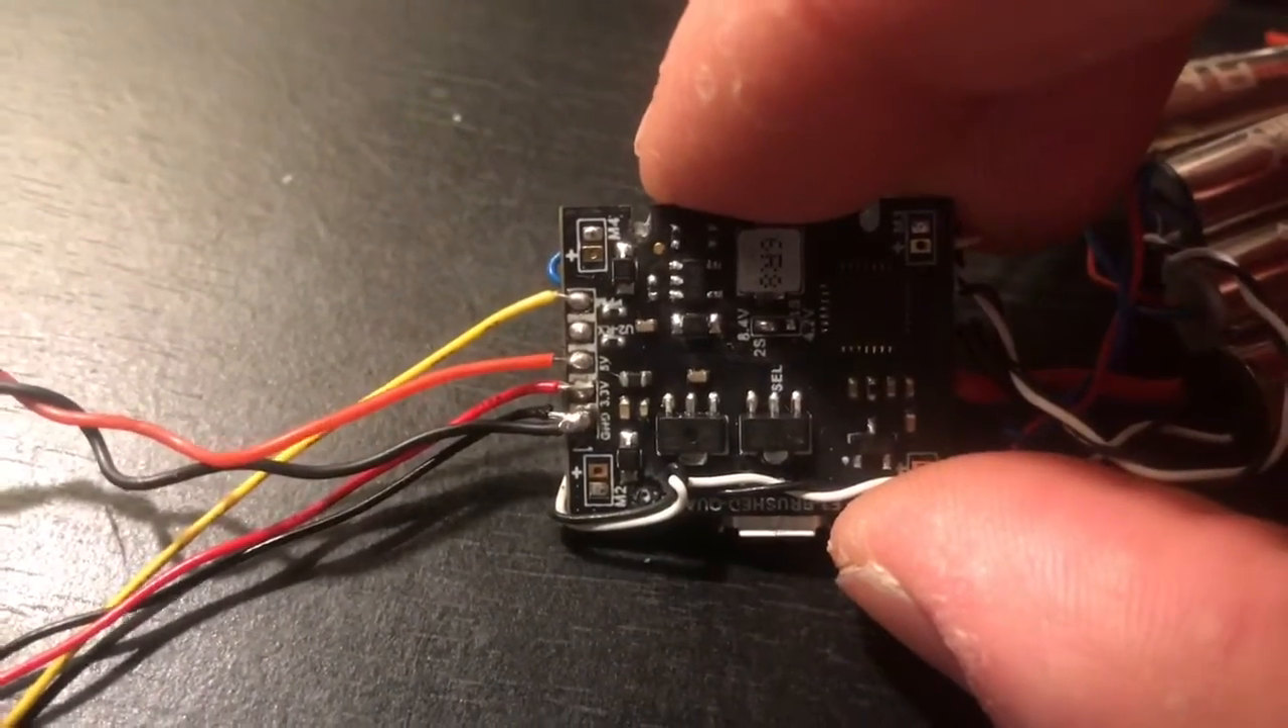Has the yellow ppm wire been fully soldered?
Yes.